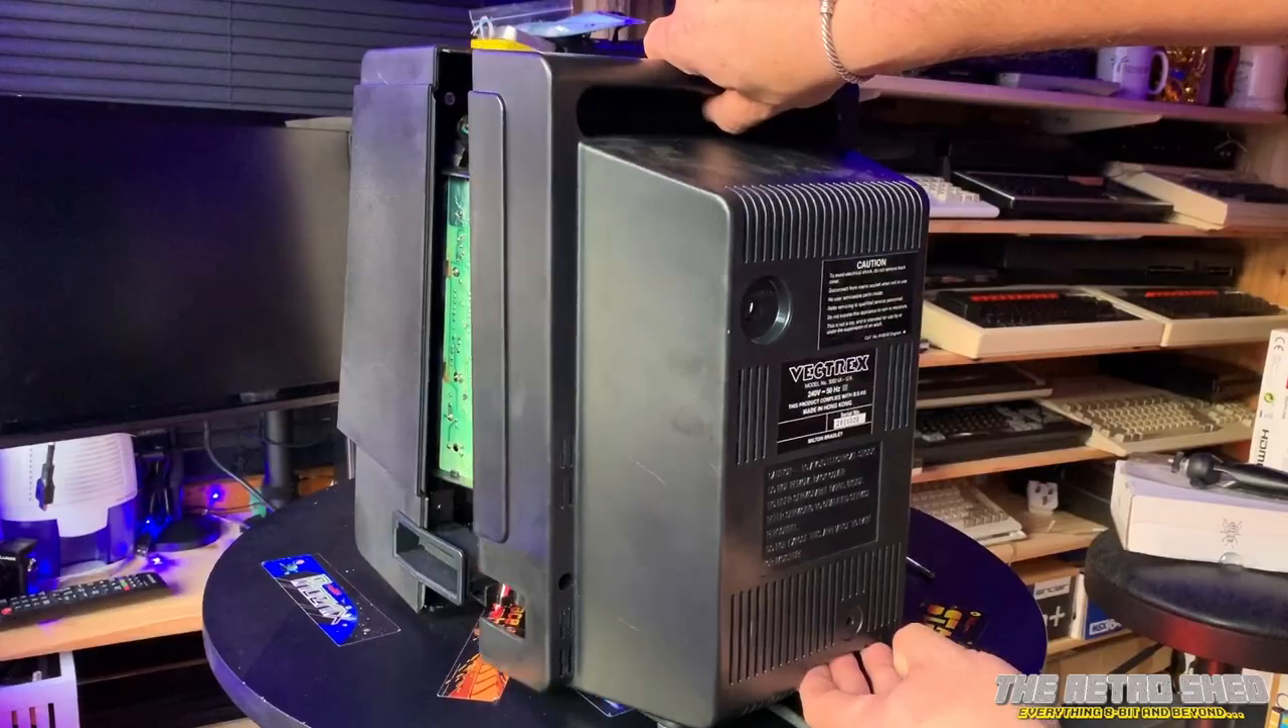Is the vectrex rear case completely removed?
No.